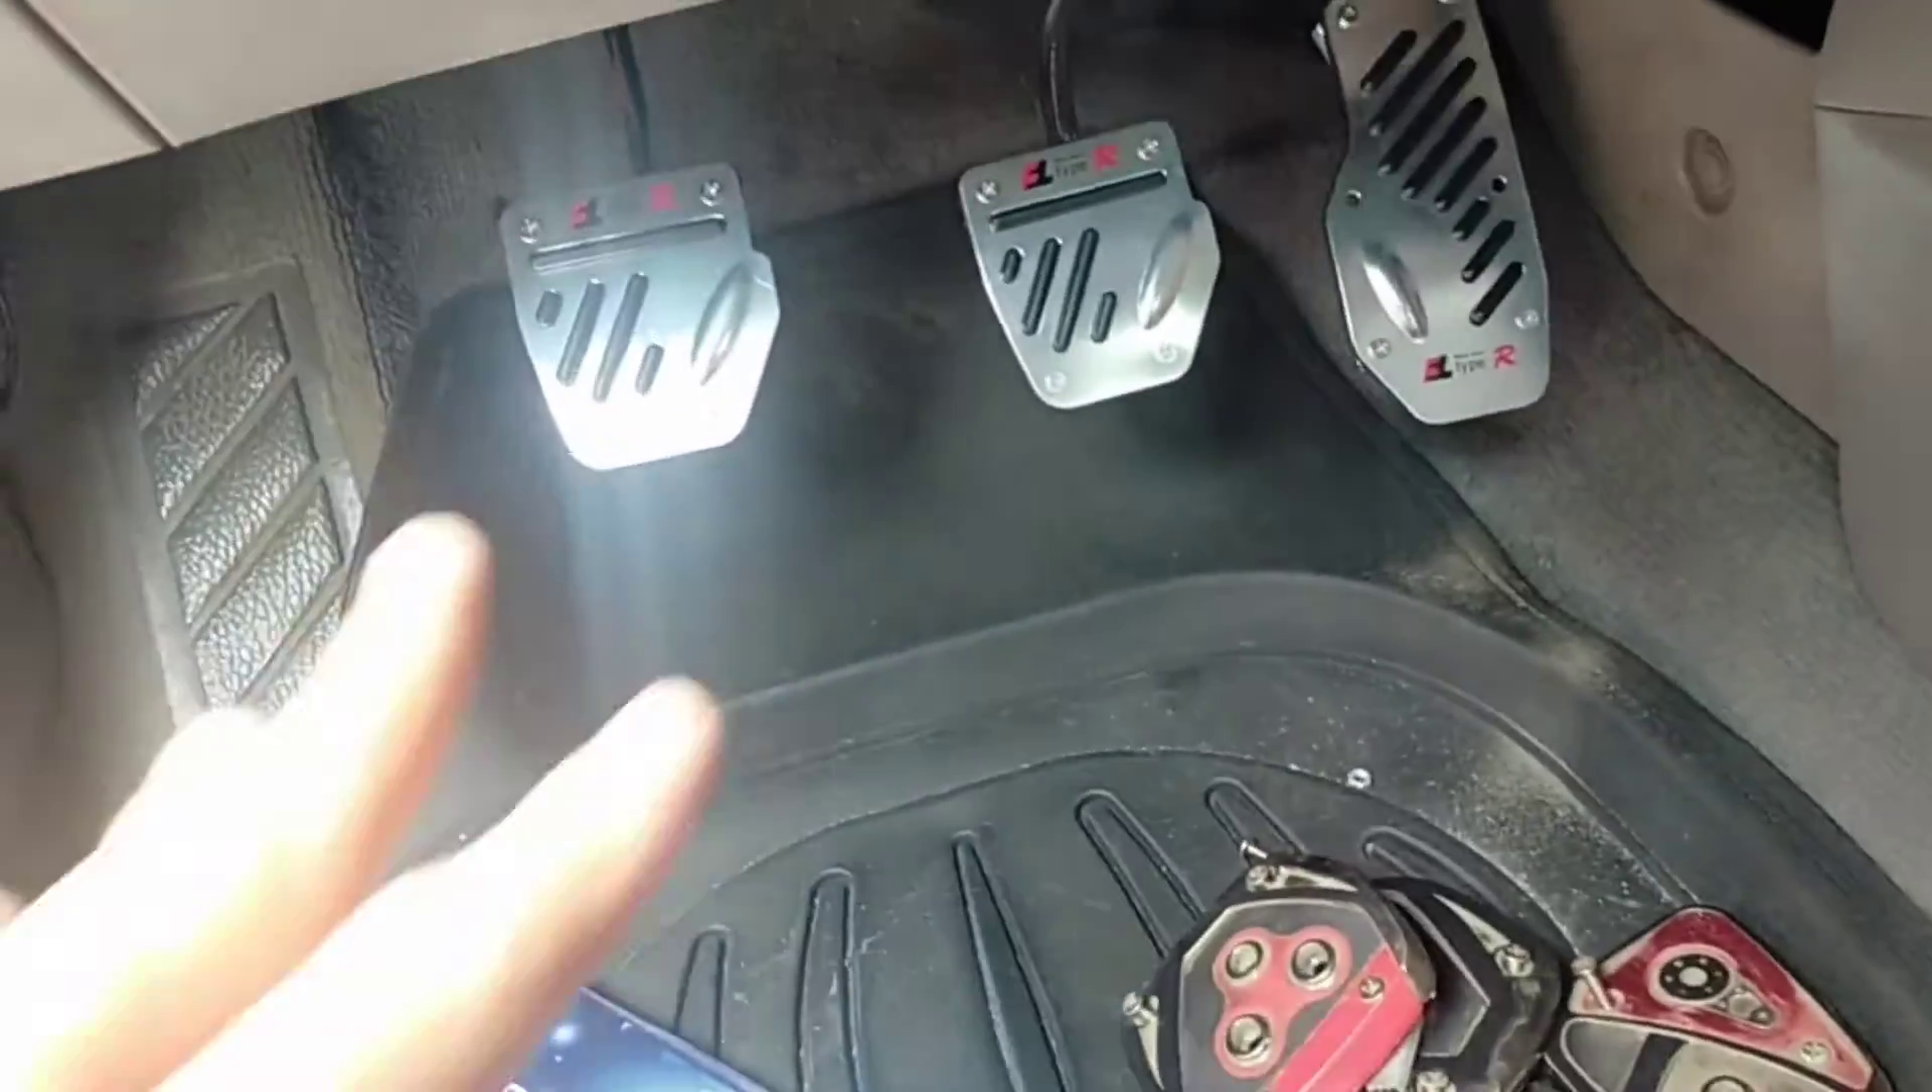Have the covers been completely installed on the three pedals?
Yes.